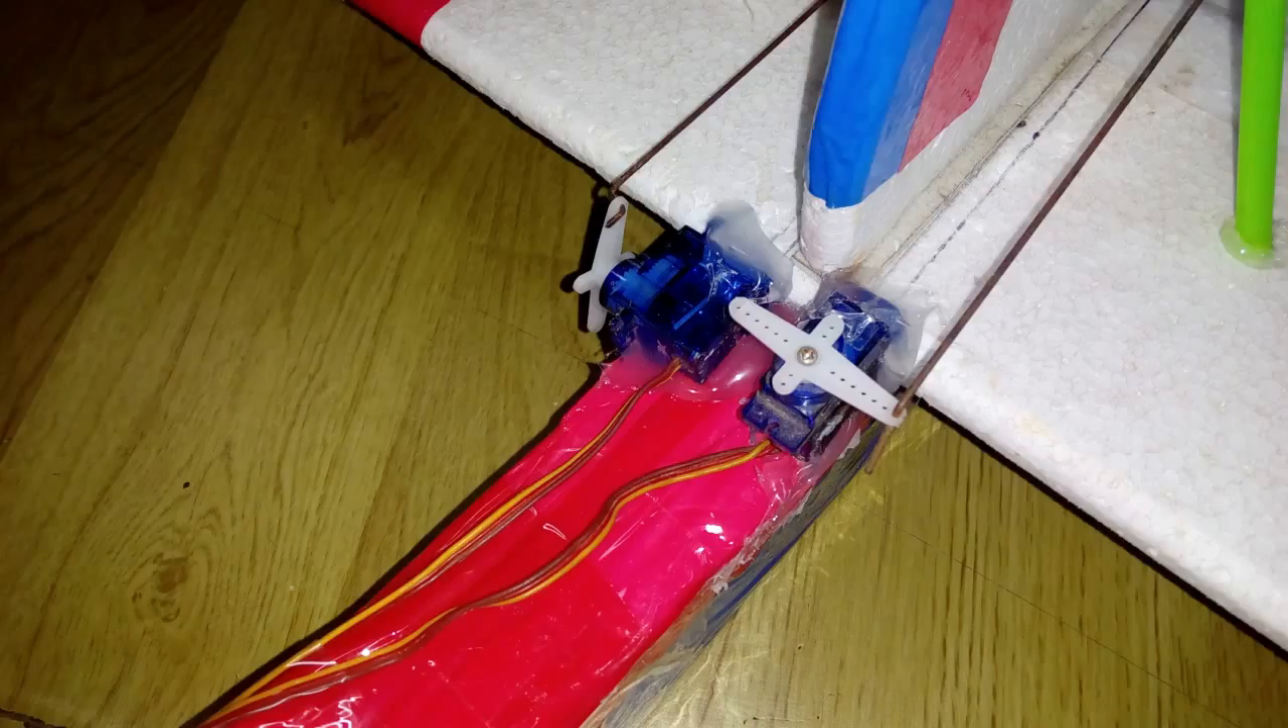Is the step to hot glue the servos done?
Yes.